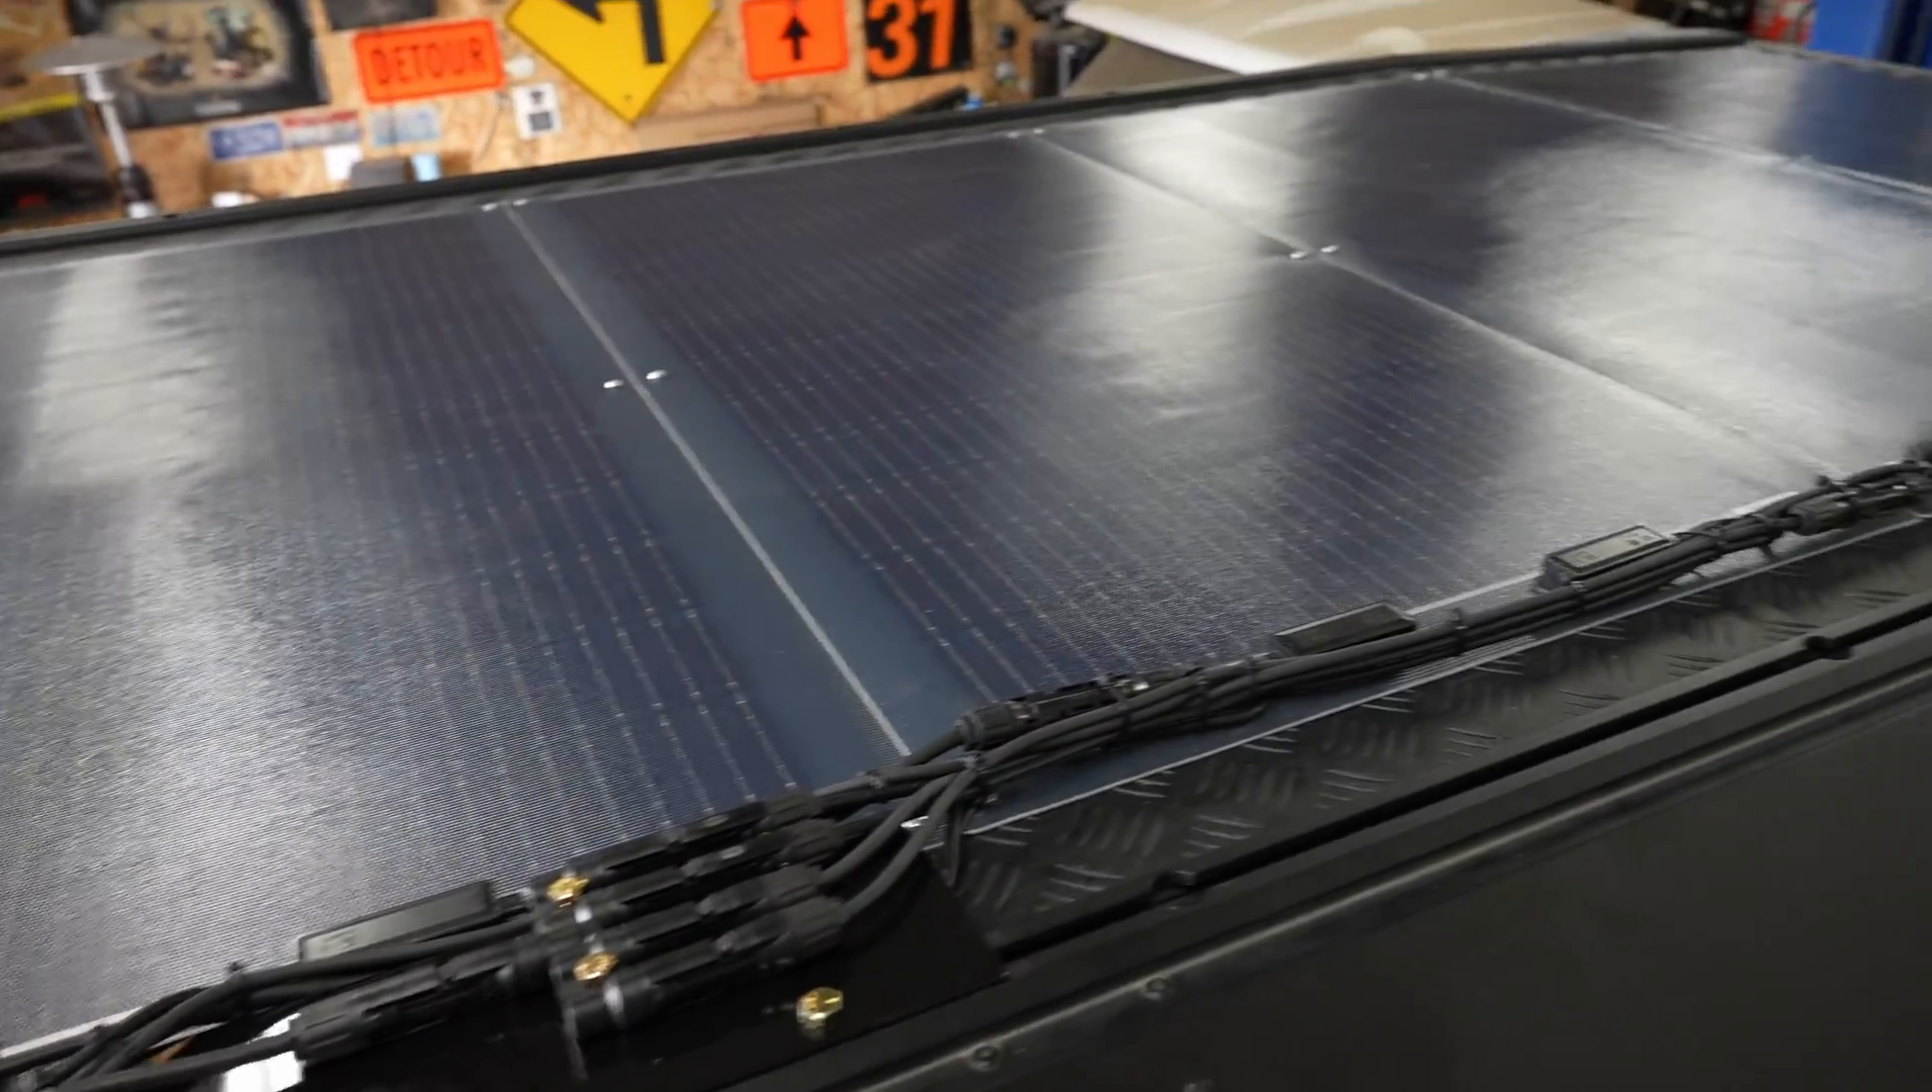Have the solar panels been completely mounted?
Yes.